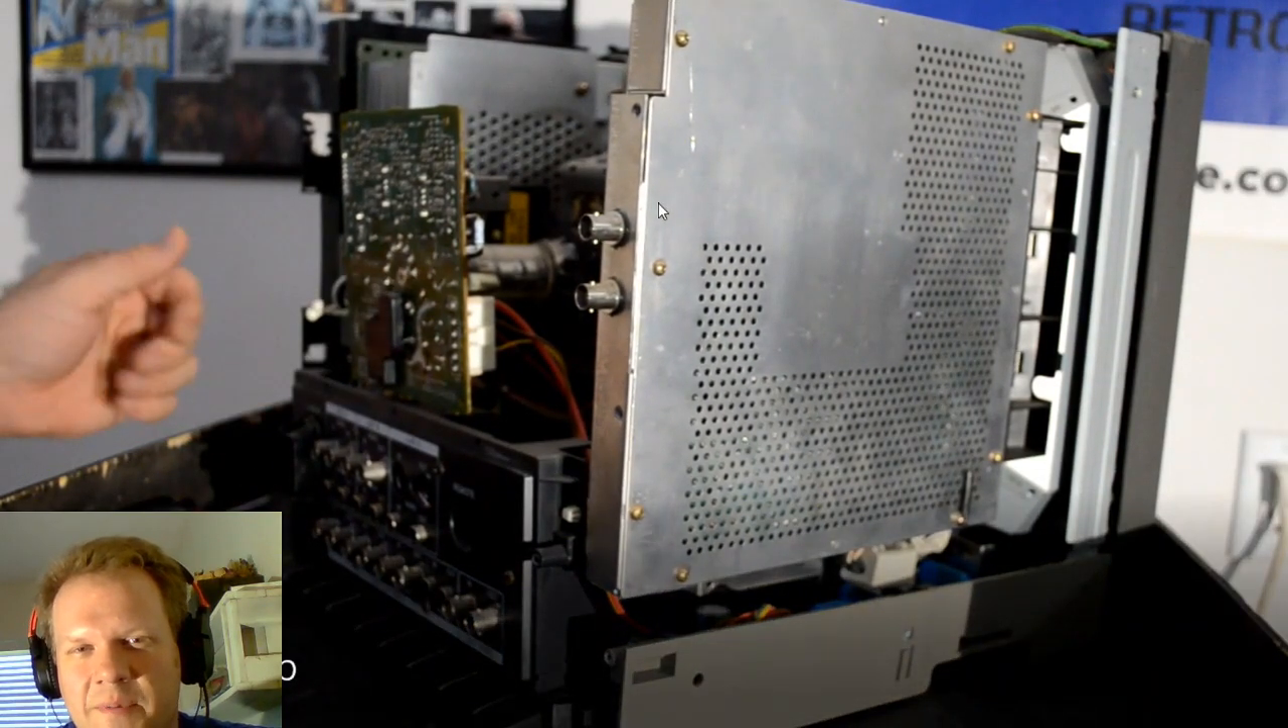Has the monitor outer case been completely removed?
Yes.